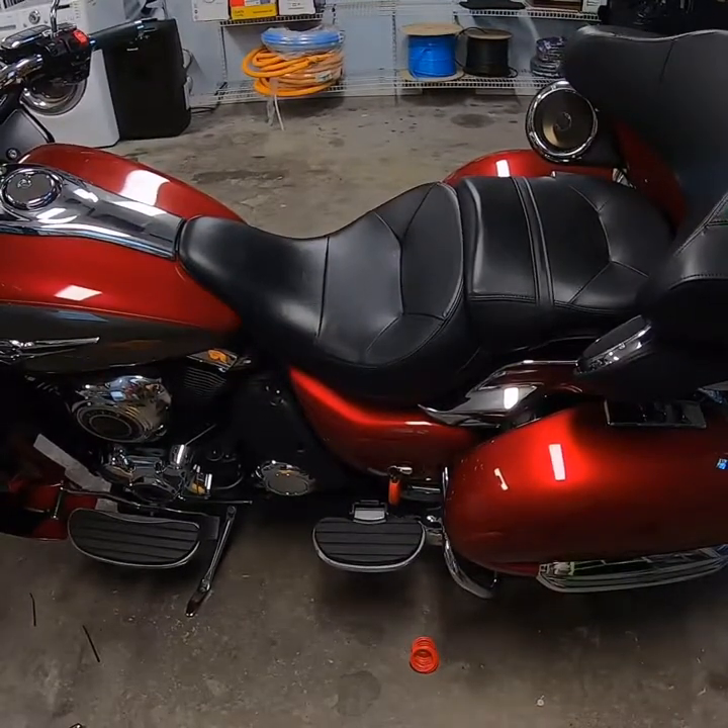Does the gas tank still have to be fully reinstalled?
No.